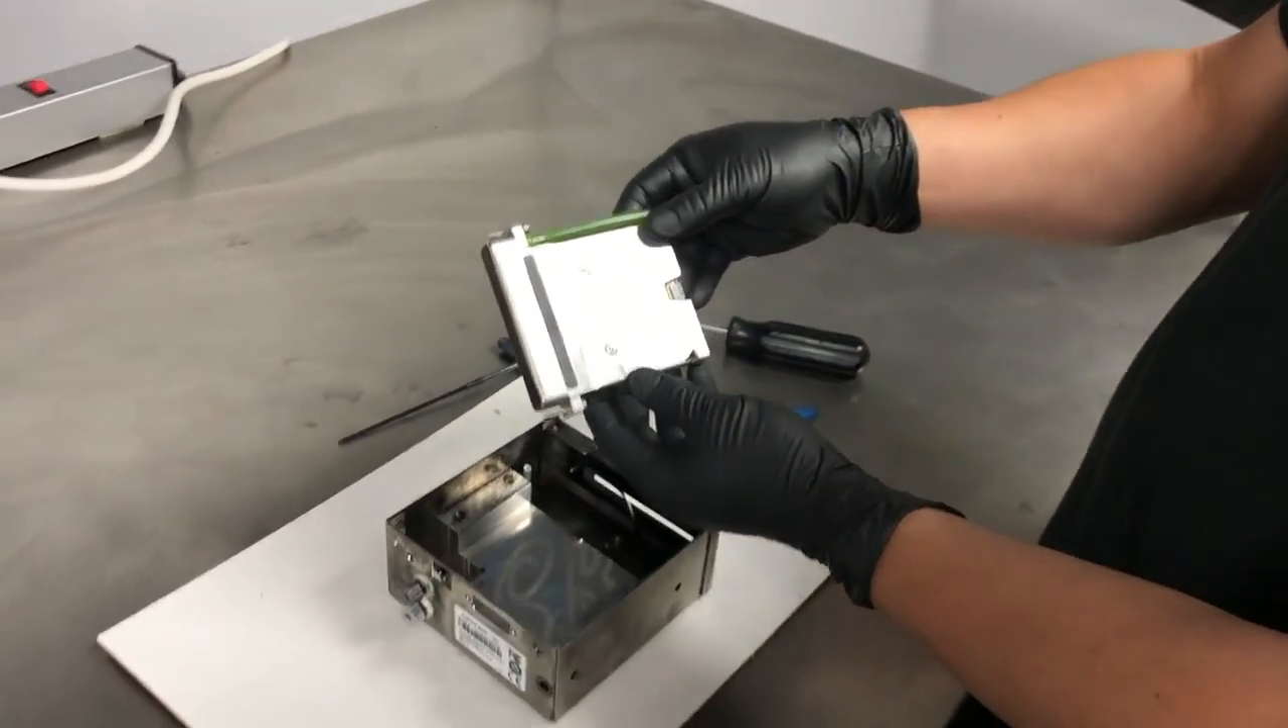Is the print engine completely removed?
Yes.